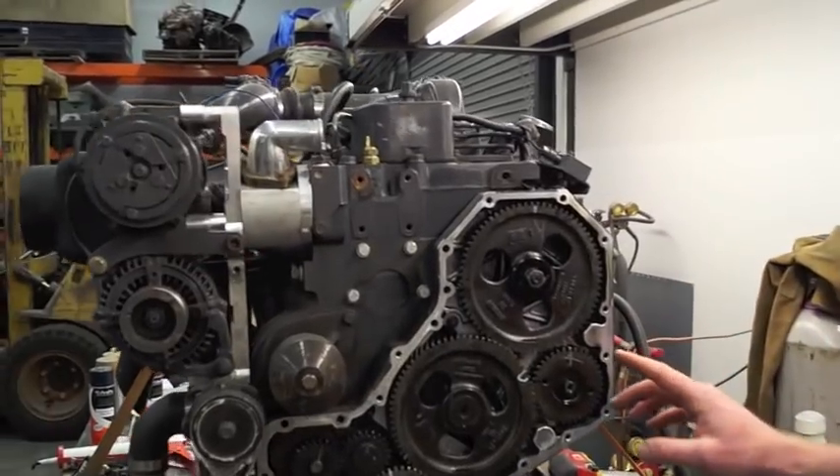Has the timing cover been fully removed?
Yes.